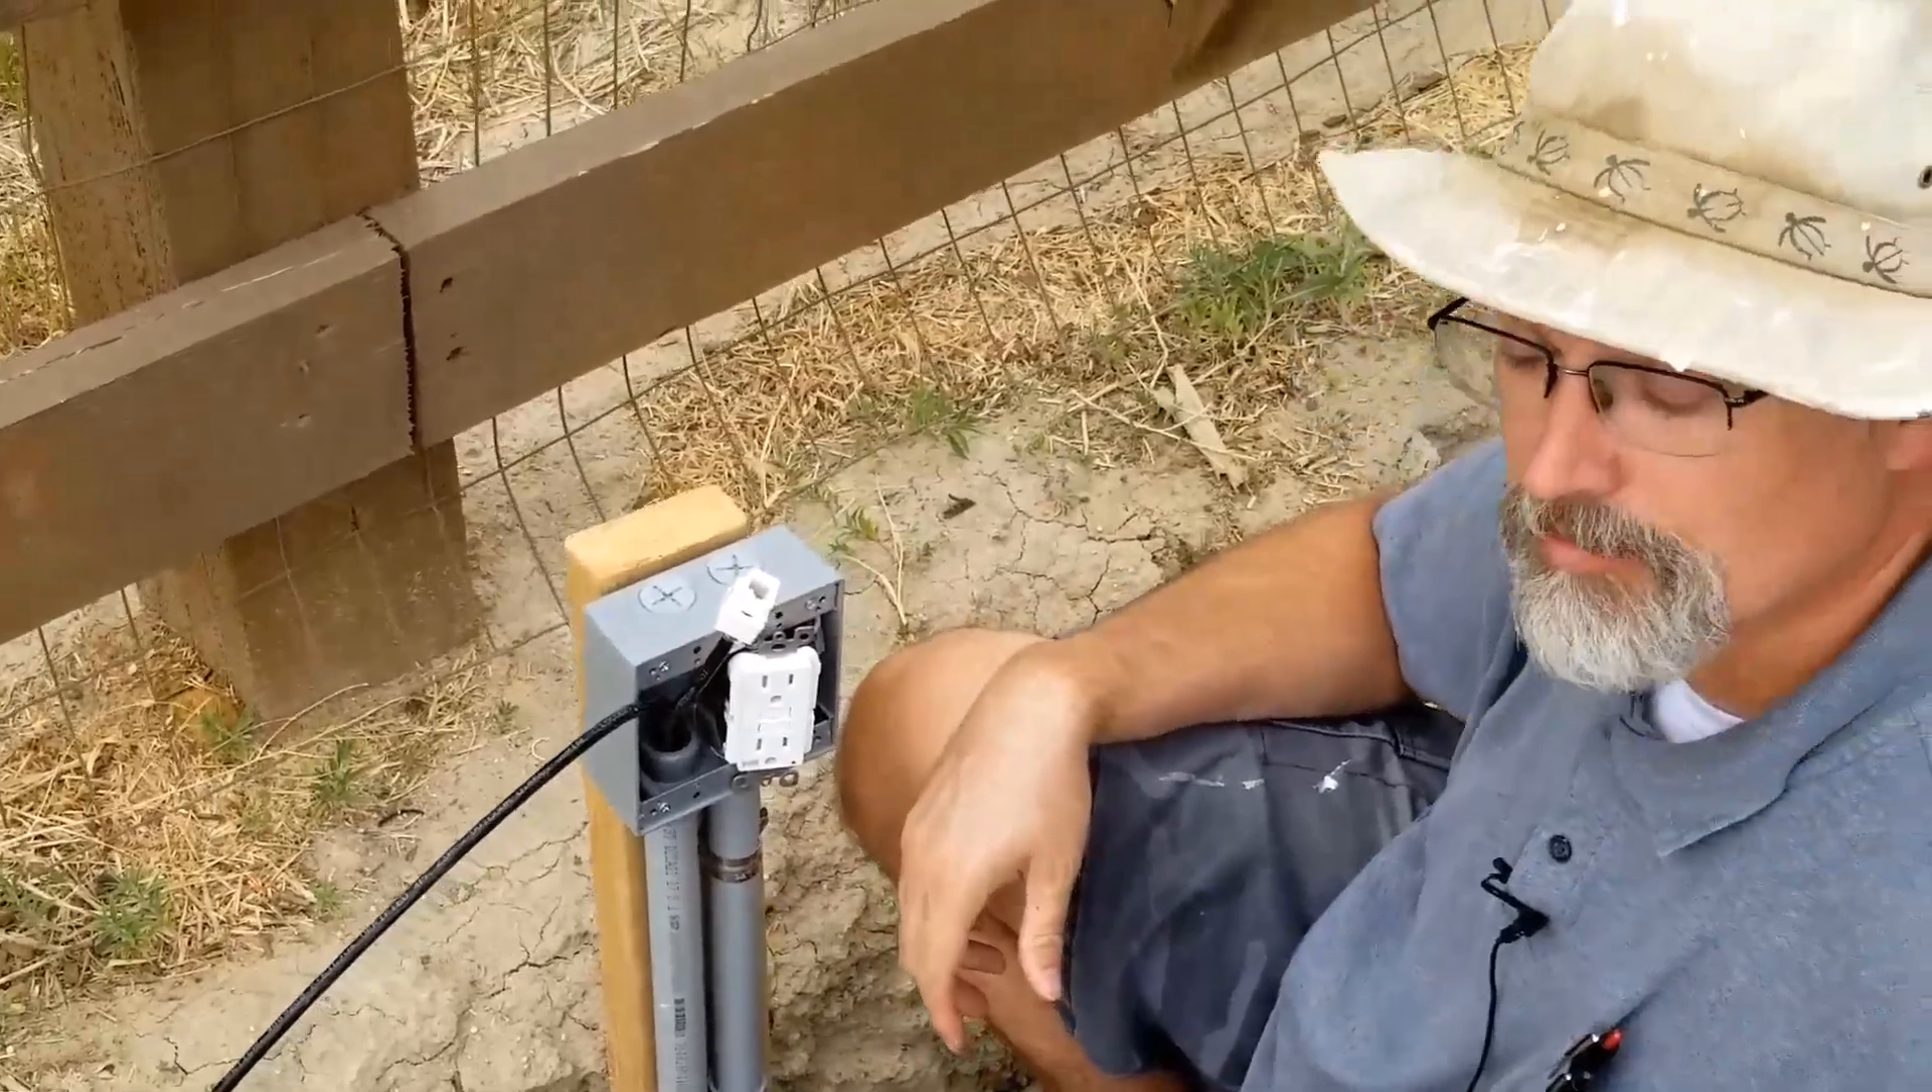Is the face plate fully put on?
No.